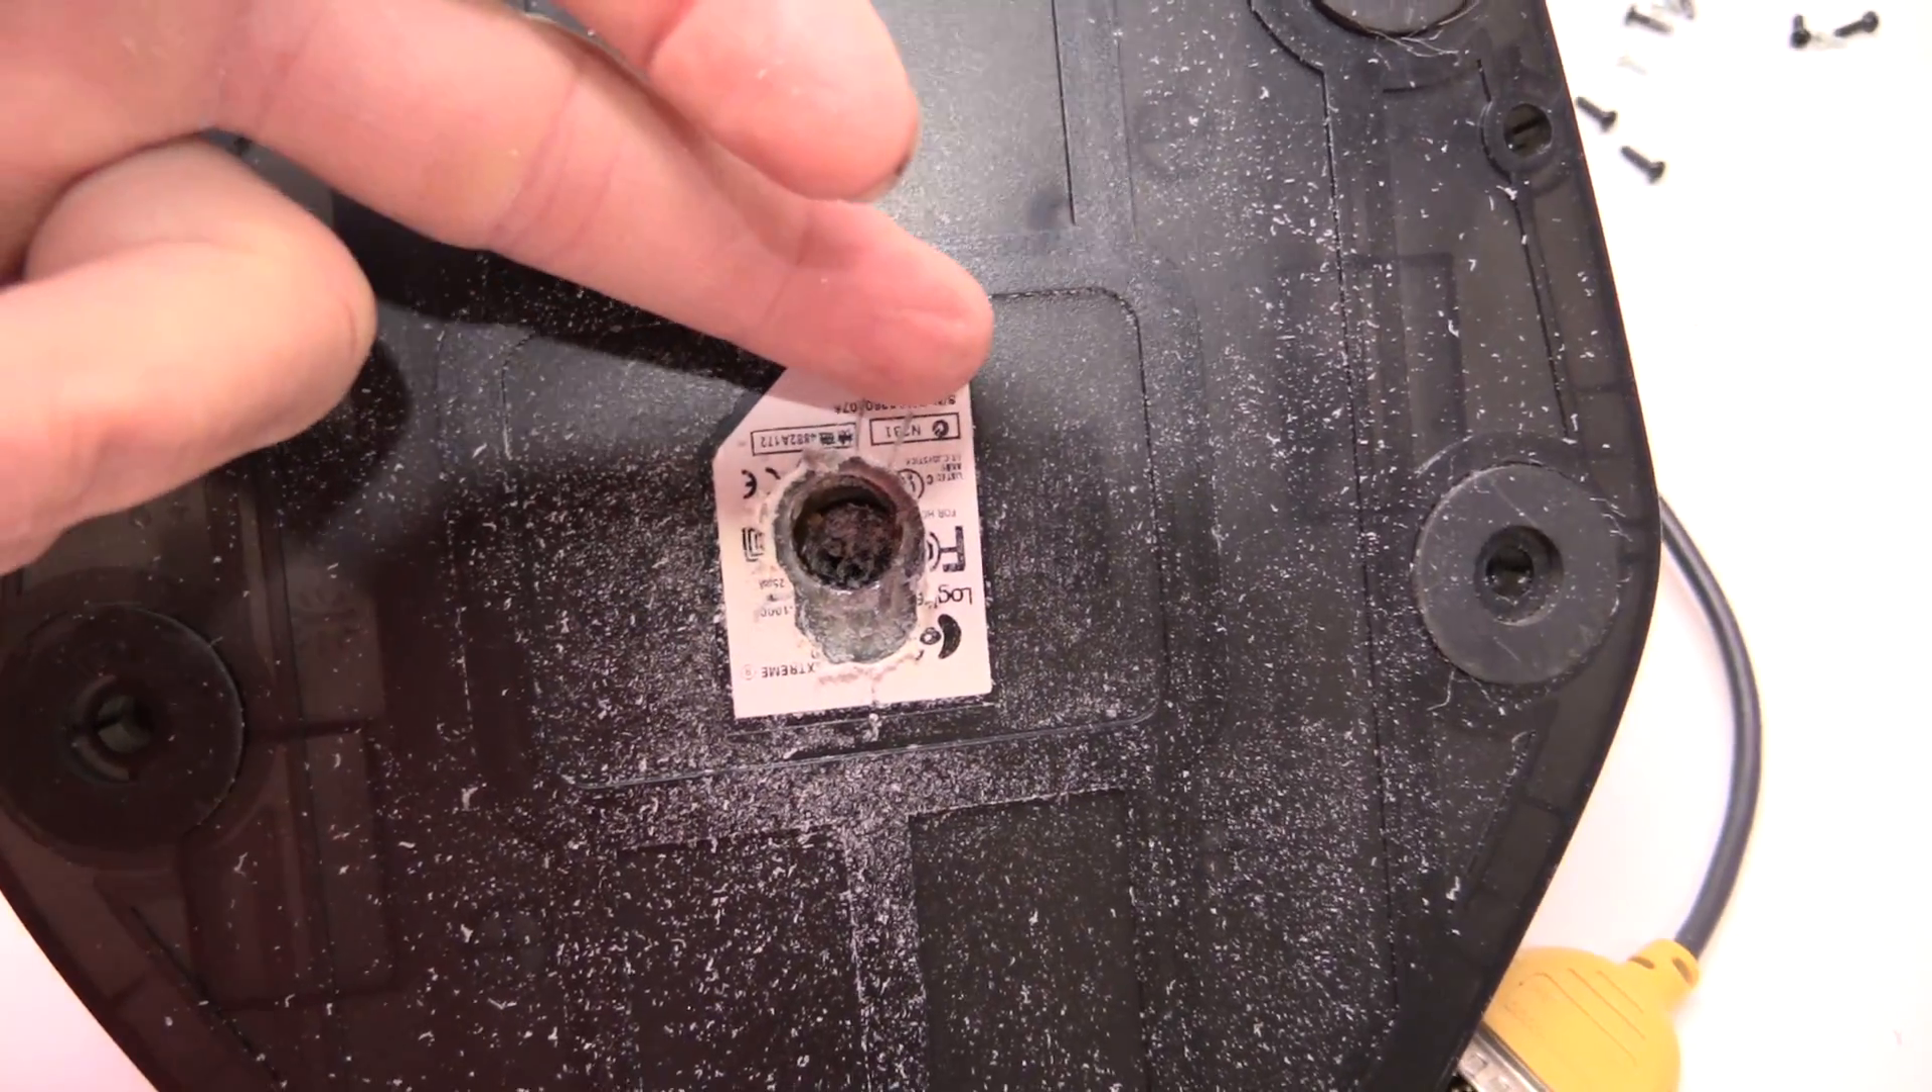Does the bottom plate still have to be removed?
Yes.